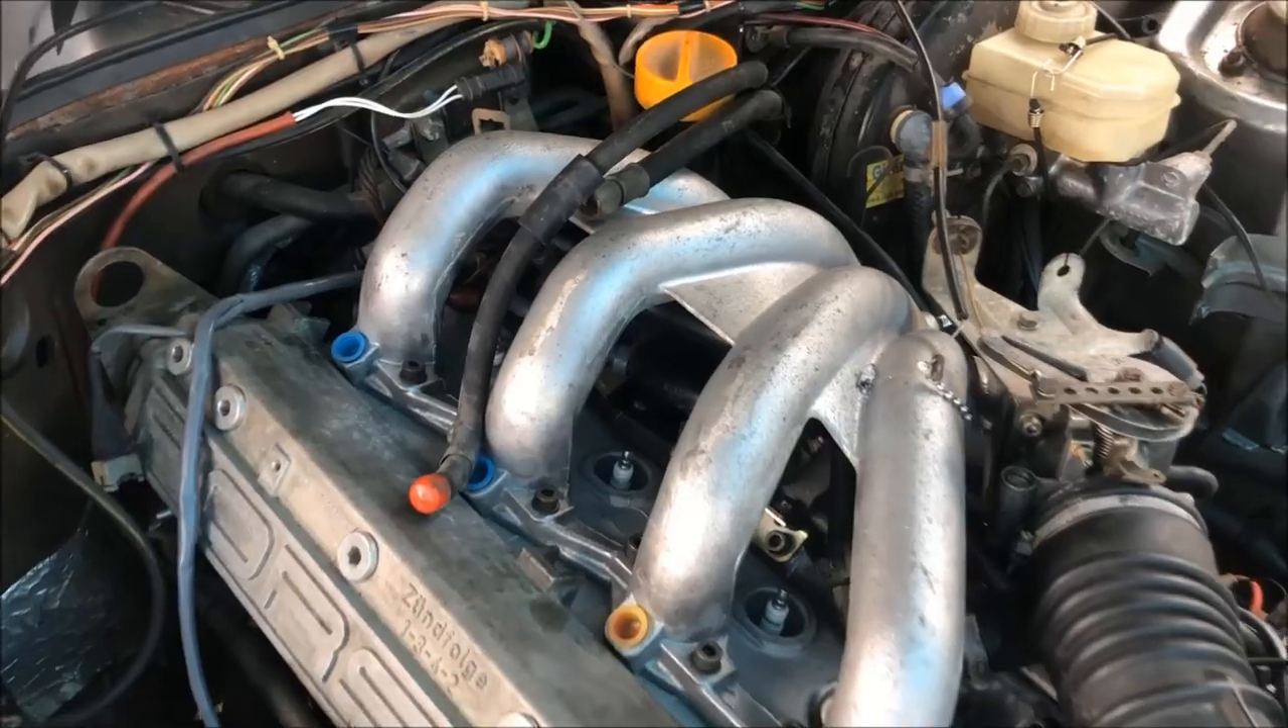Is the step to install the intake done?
Yes.